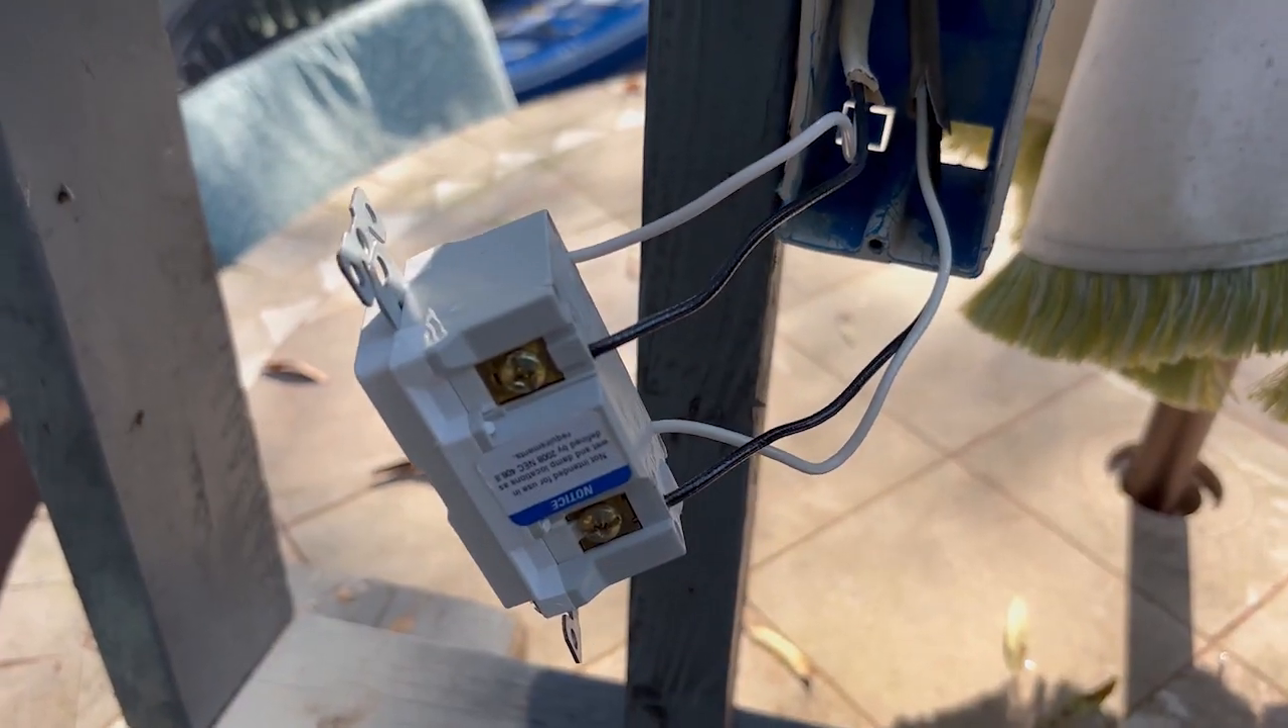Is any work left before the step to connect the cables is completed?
No.